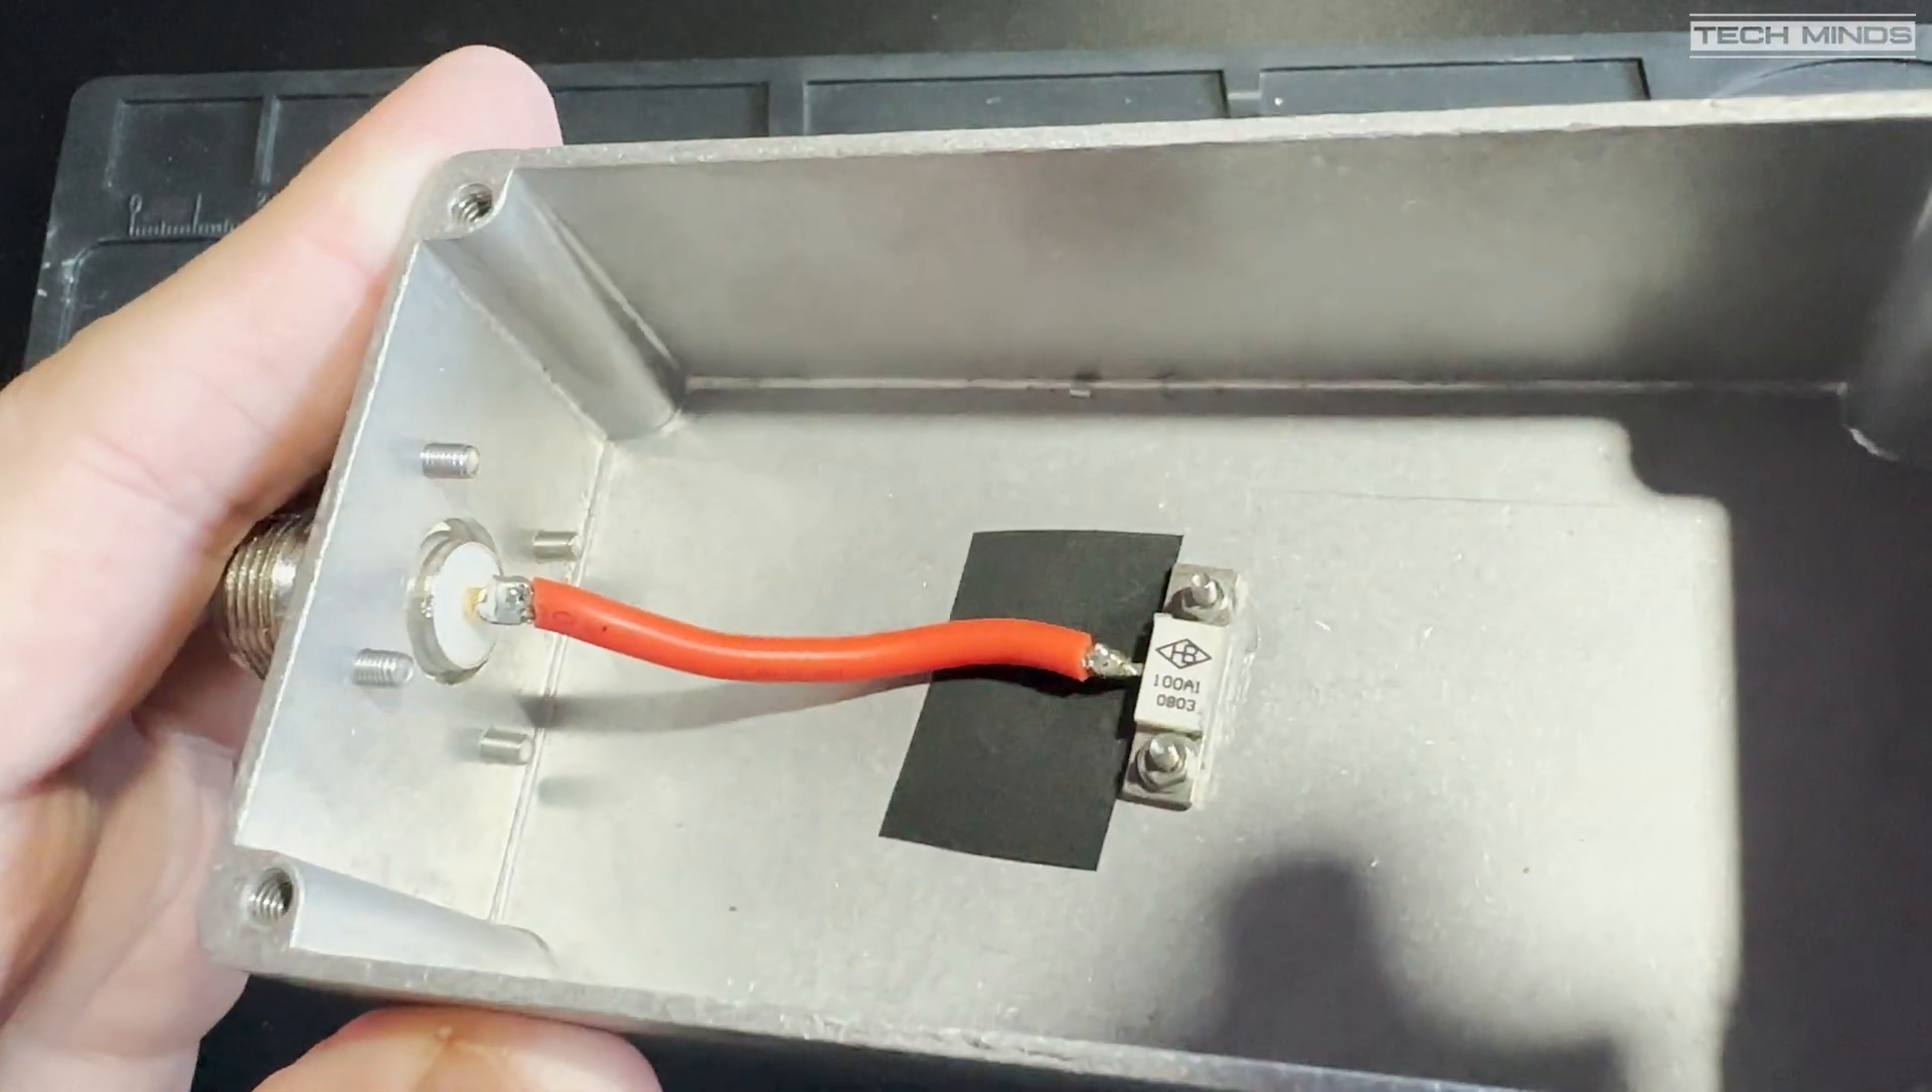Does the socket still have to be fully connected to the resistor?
No.